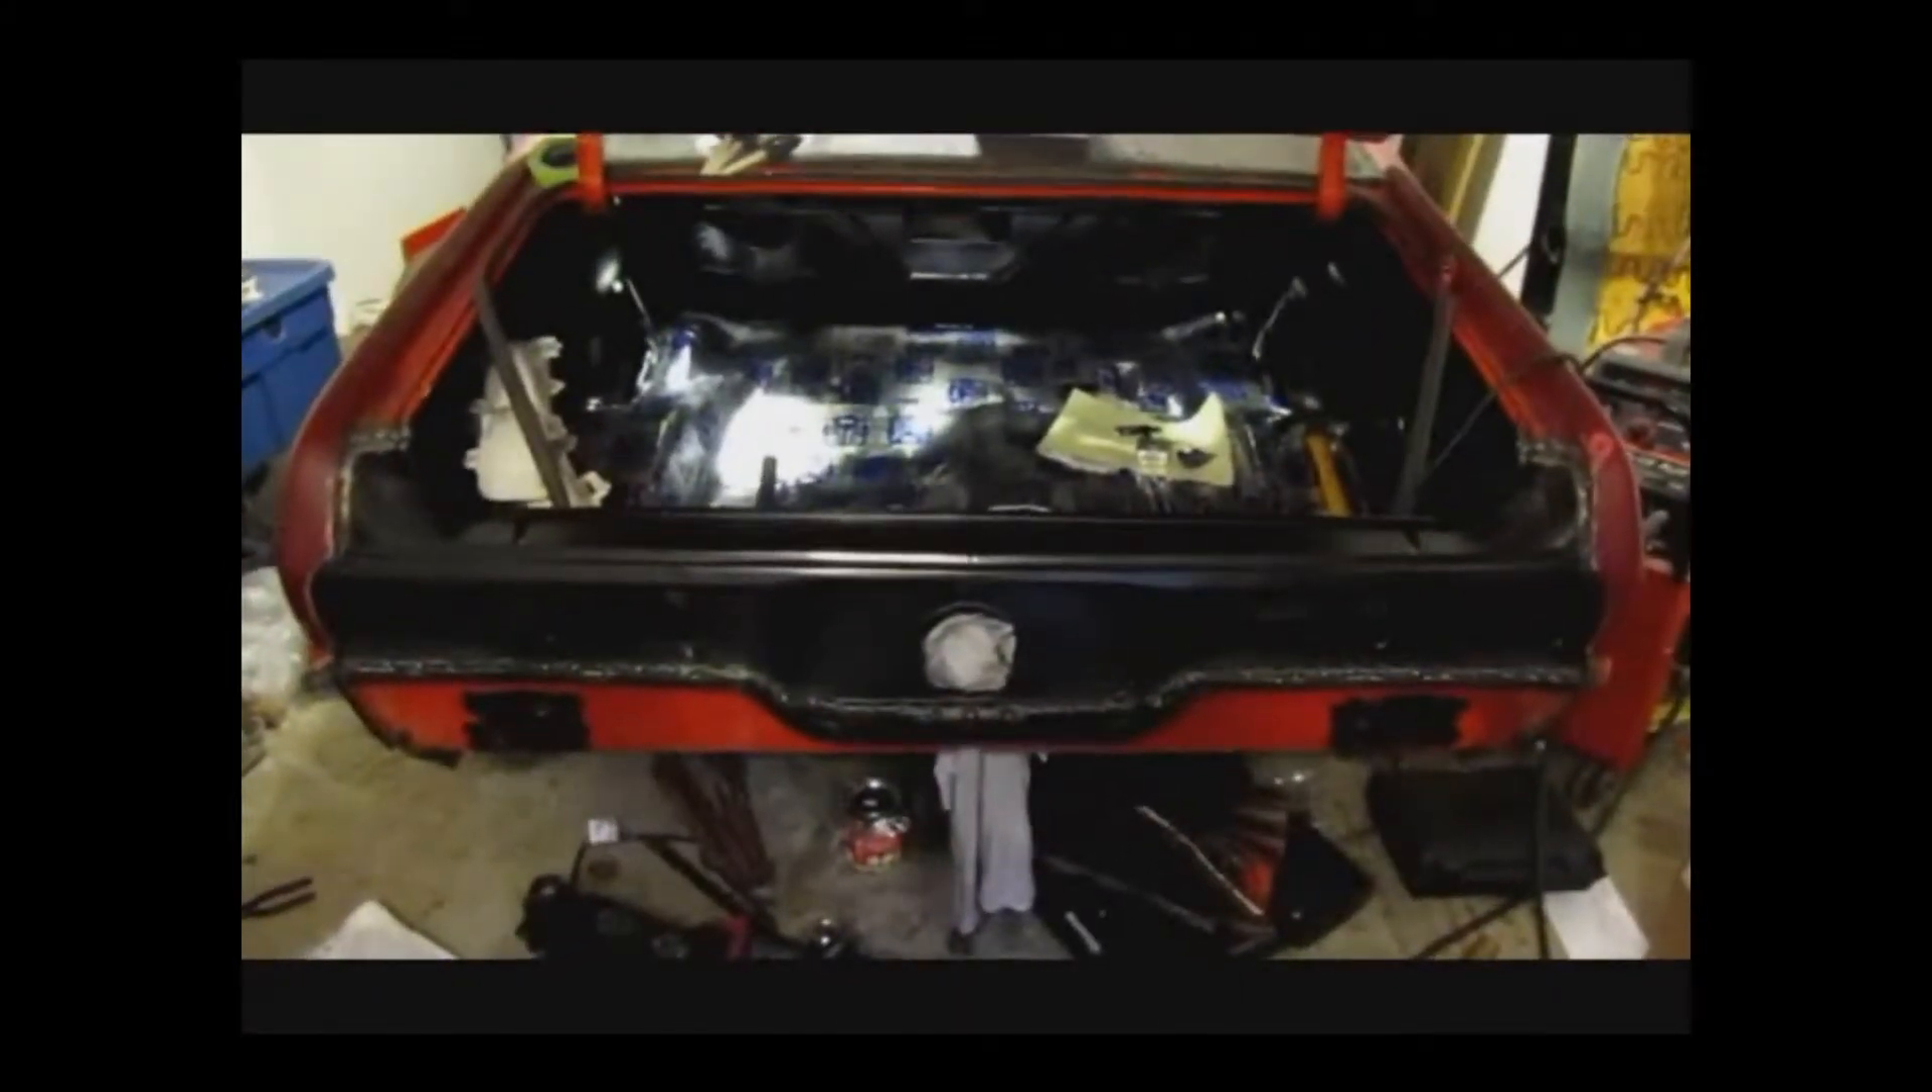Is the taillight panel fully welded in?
Yes.